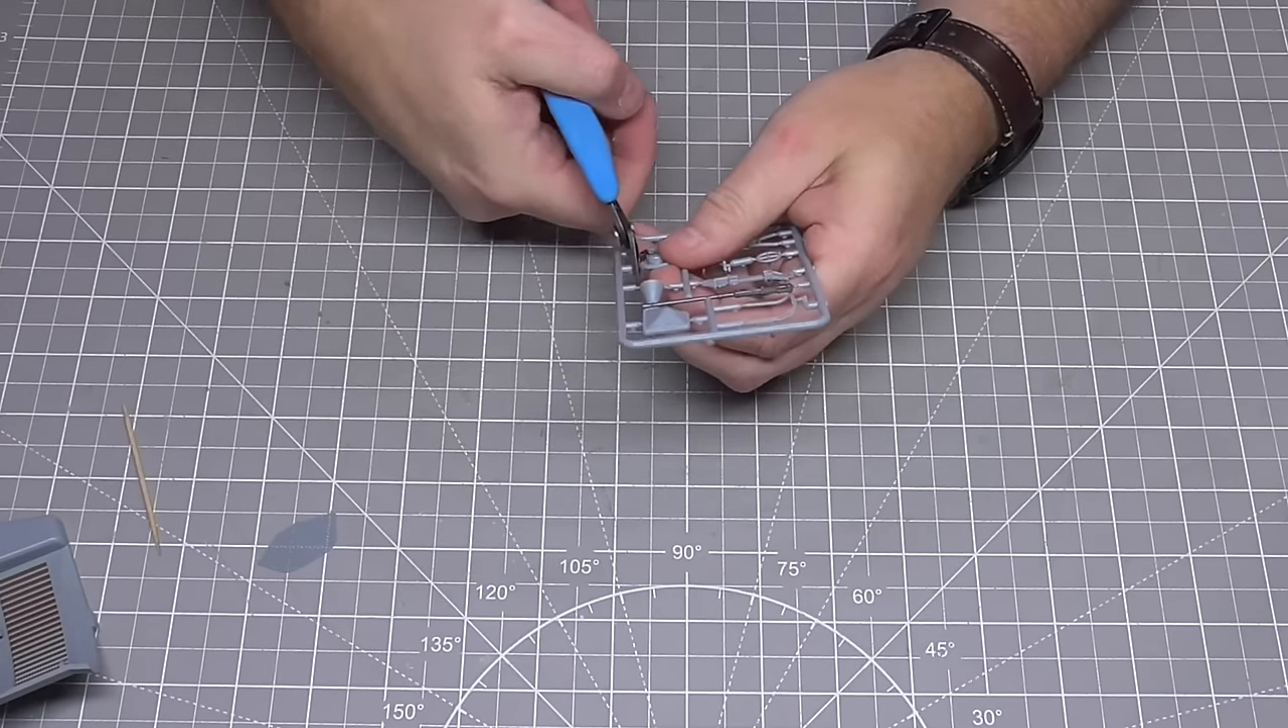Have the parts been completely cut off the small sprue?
No.